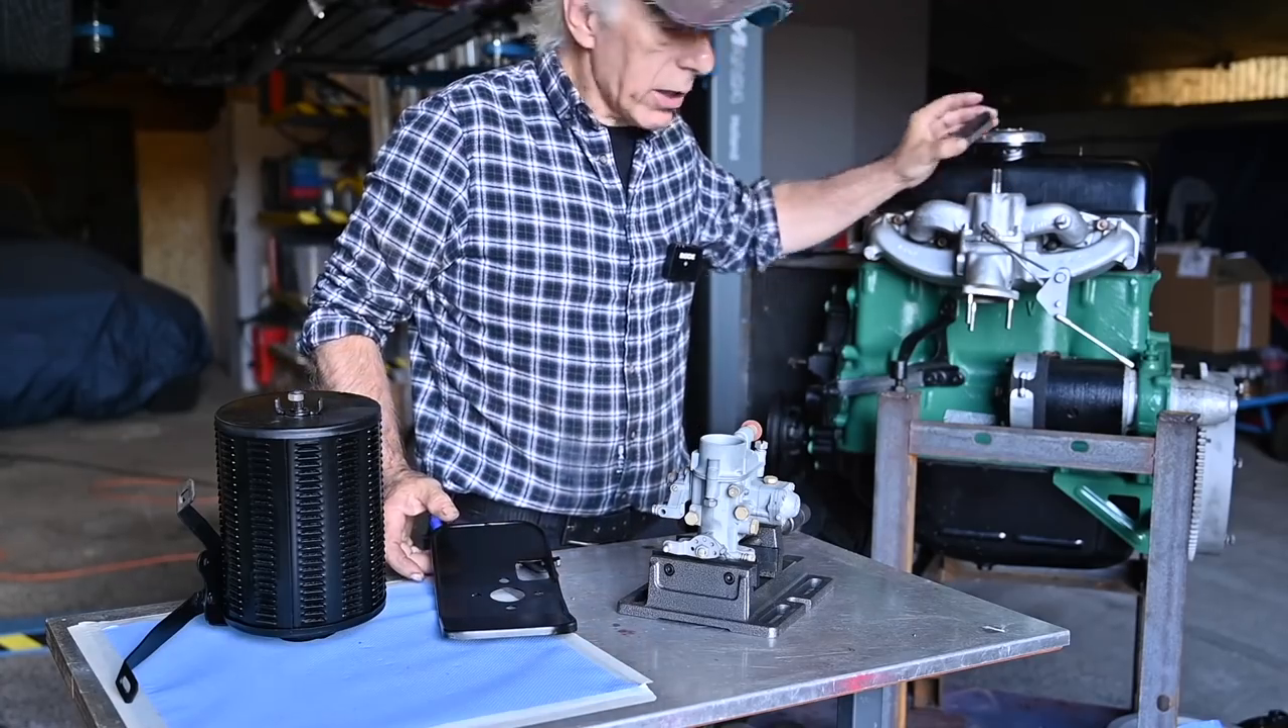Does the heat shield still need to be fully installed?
Yes.